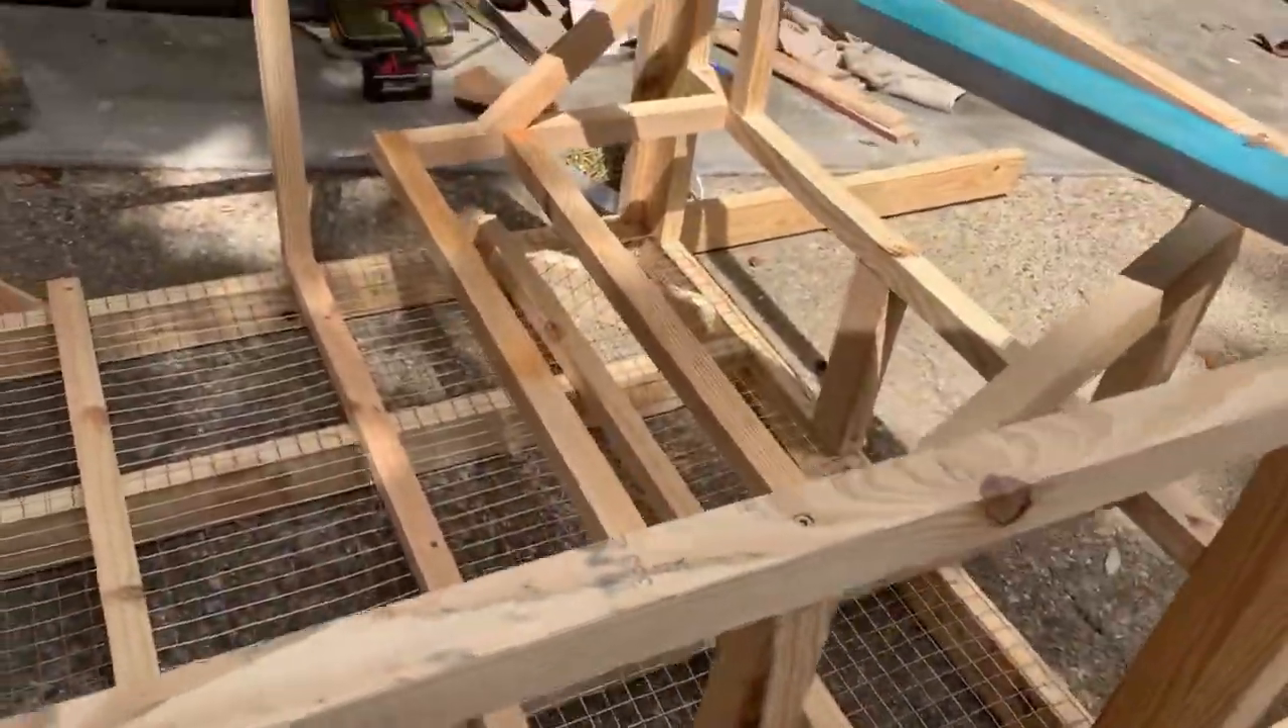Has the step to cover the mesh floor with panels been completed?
No.